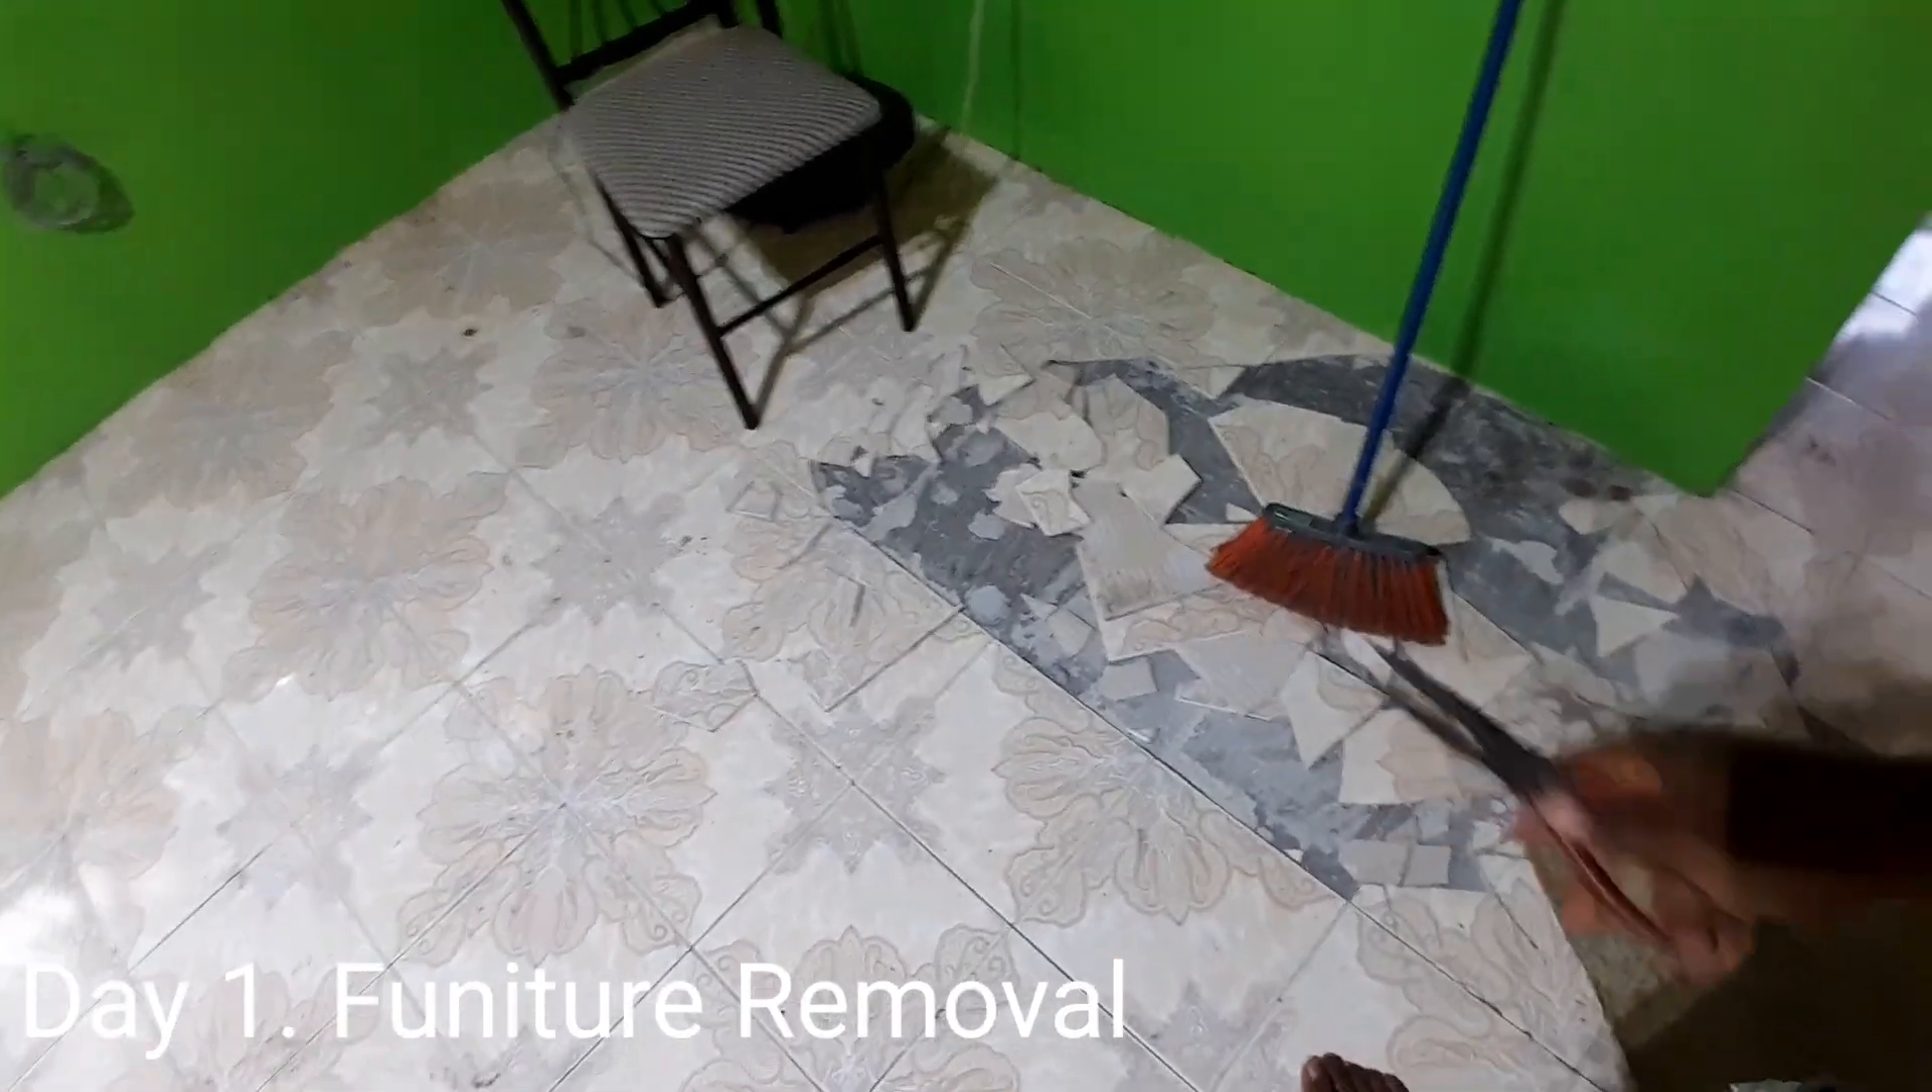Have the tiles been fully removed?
No.